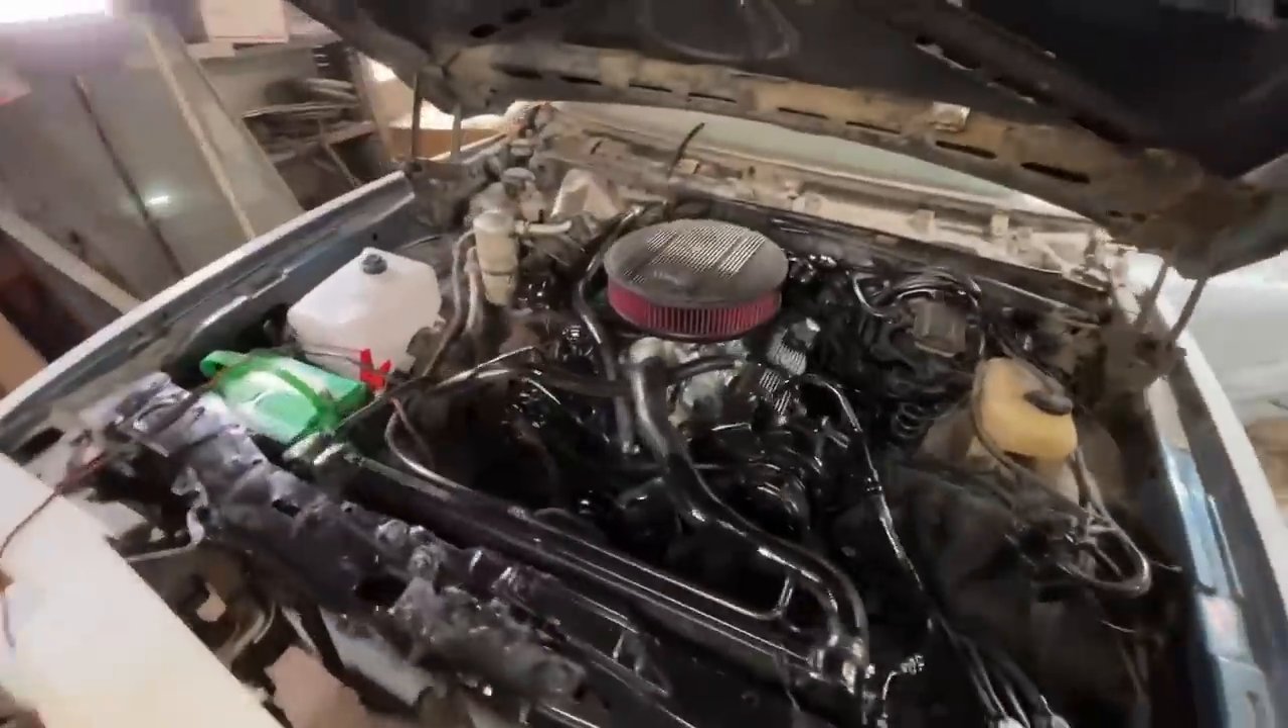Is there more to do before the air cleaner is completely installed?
No.